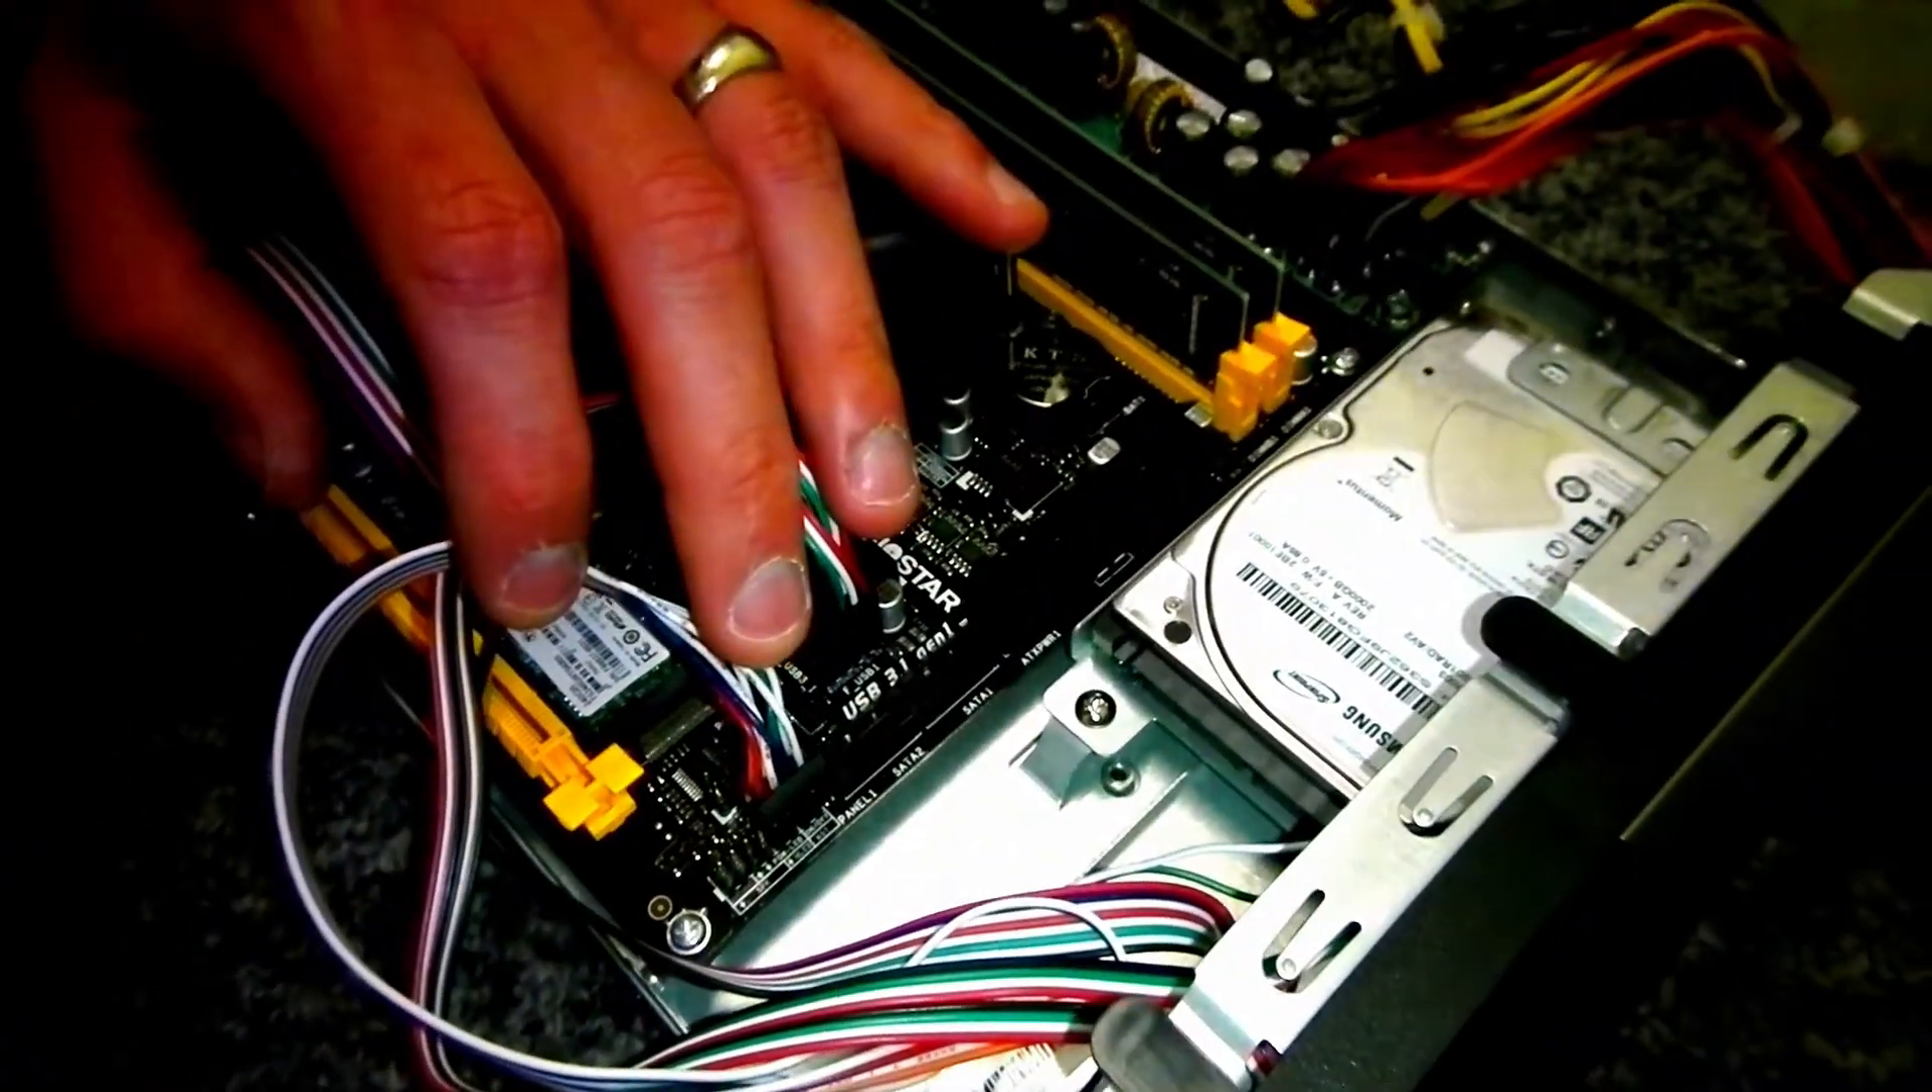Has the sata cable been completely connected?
No.